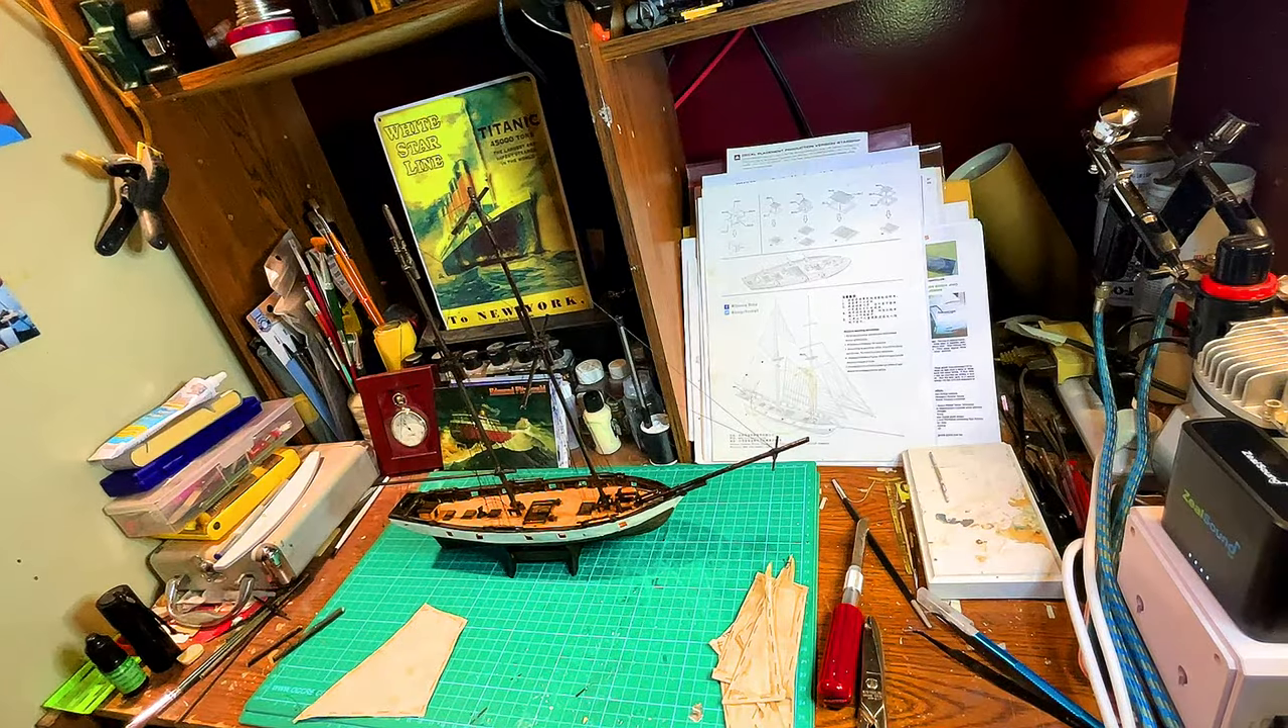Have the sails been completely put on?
No.